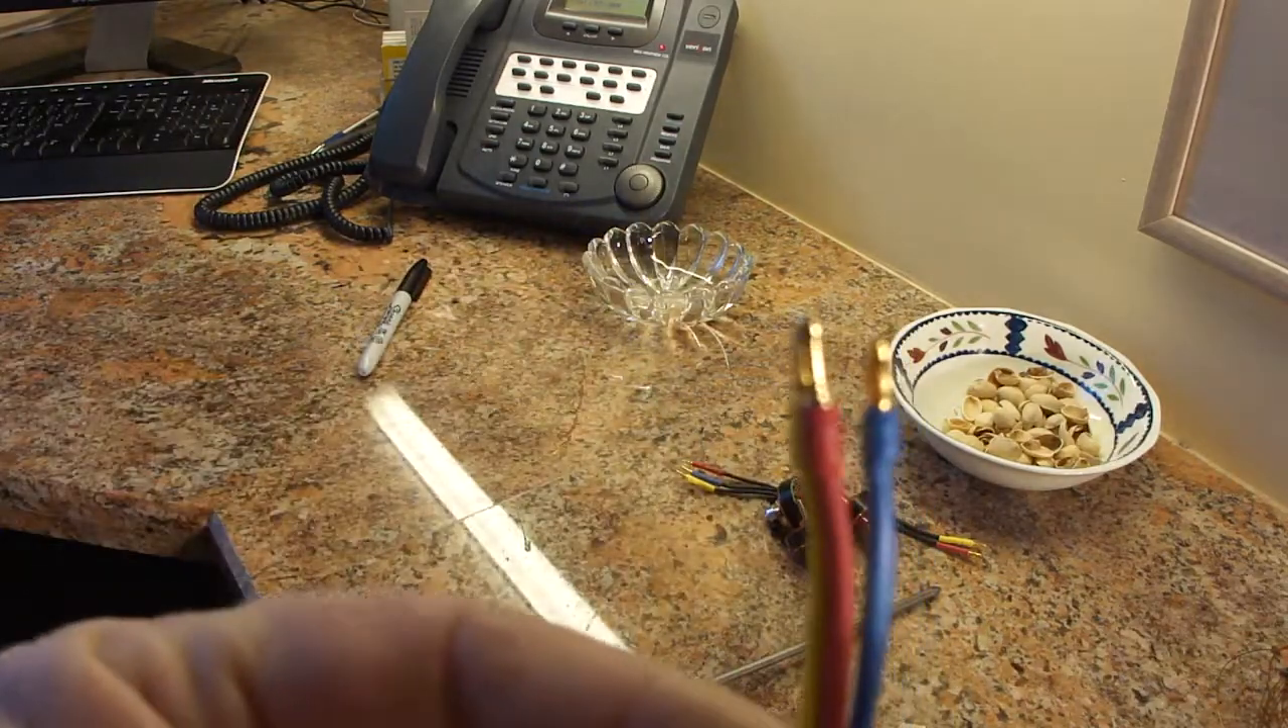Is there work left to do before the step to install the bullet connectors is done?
No.